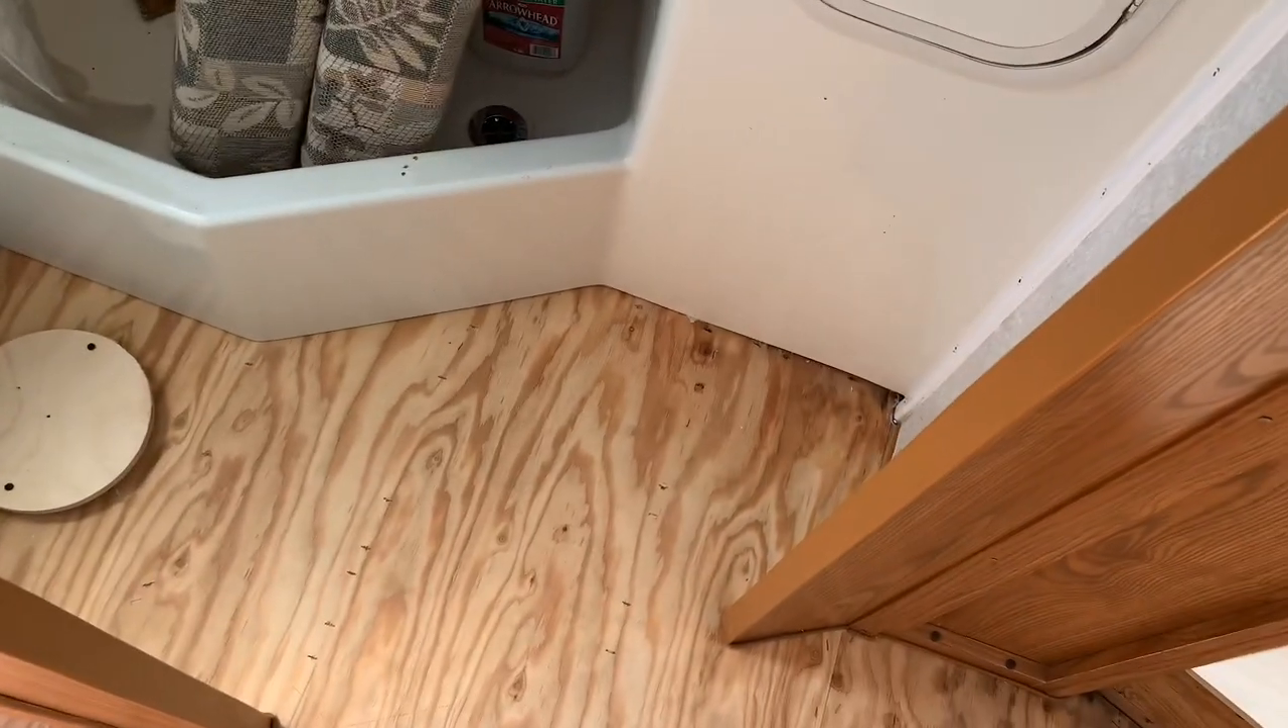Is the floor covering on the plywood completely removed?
Yes.